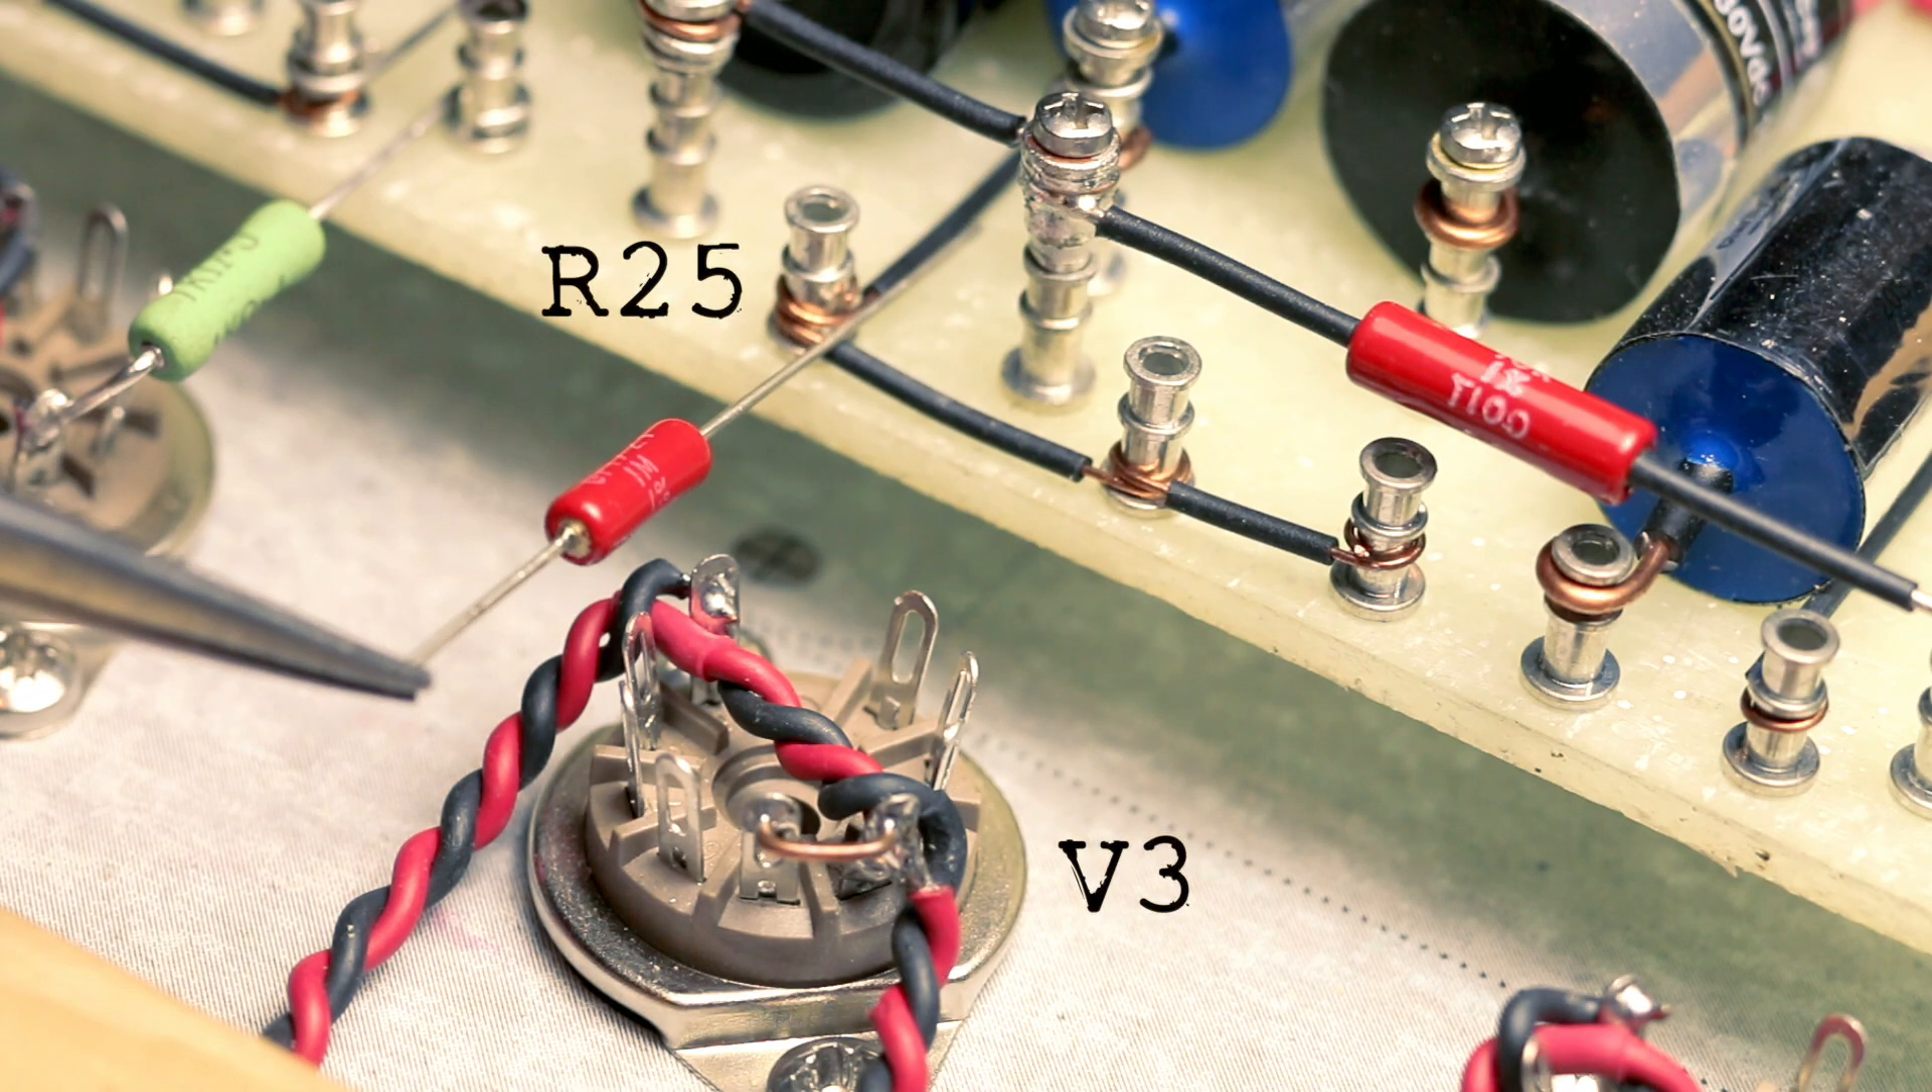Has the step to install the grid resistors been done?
No.